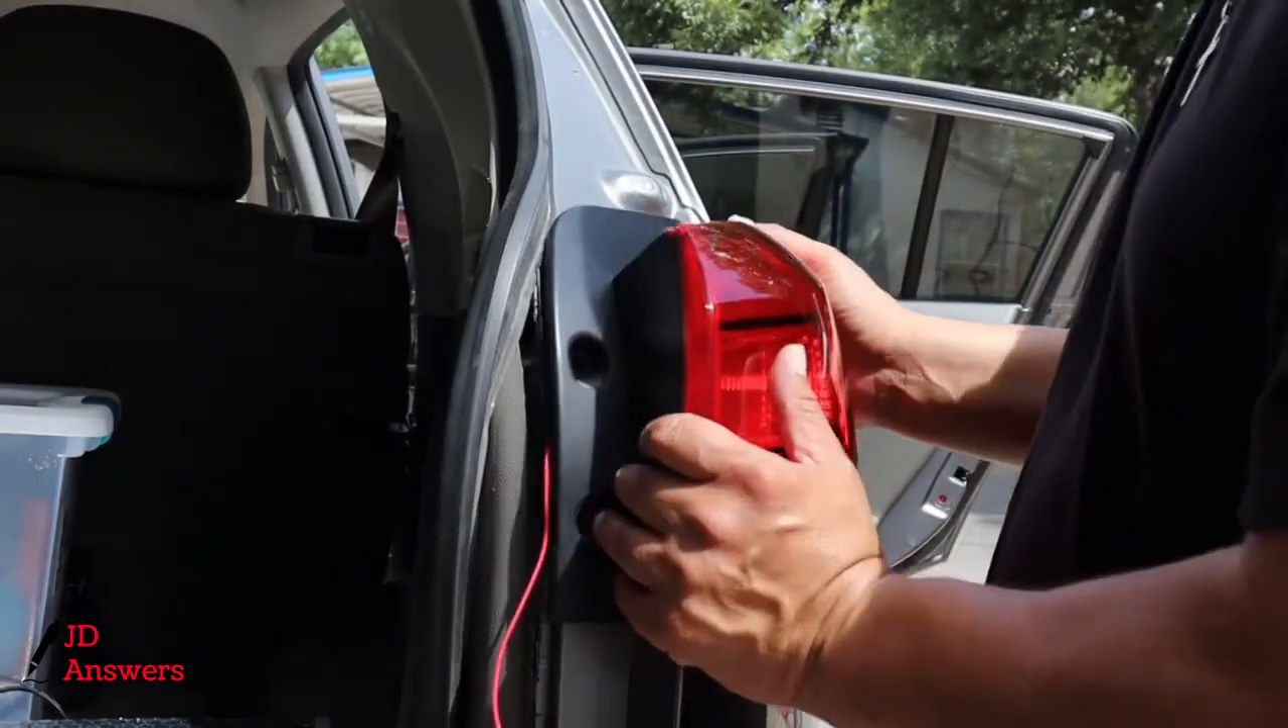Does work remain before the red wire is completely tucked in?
Yes.